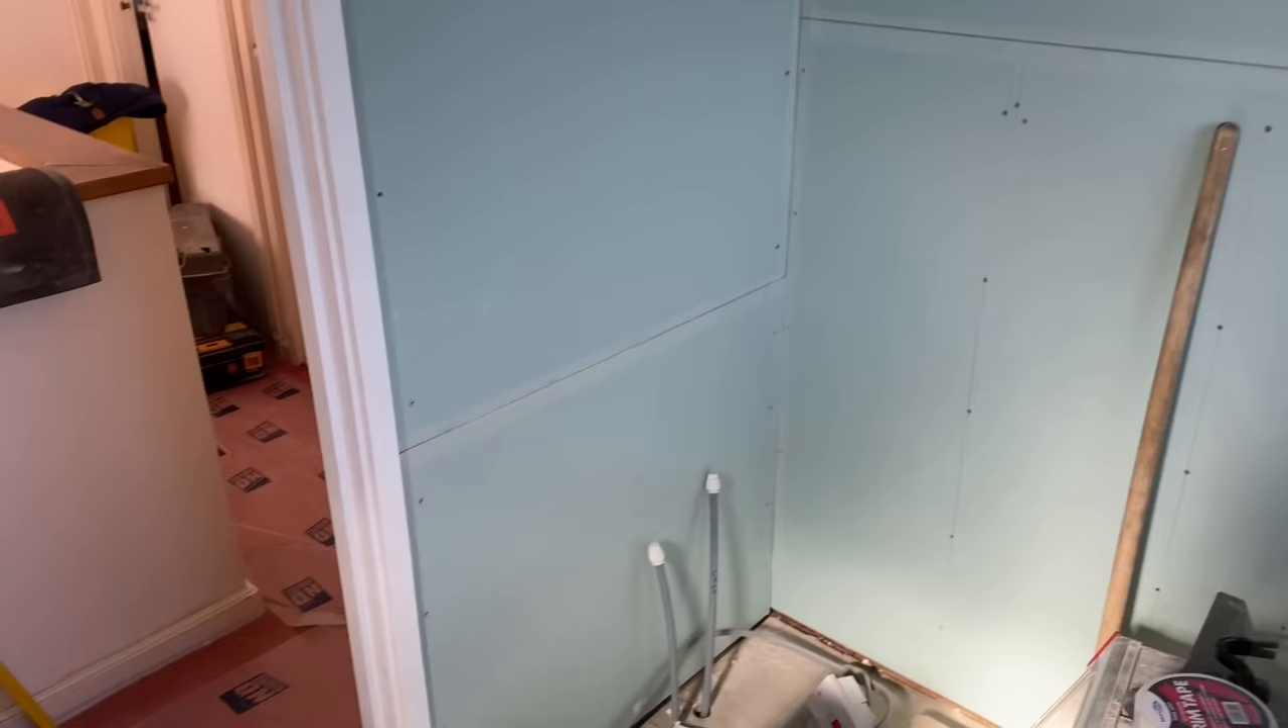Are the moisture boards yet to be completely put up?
No.